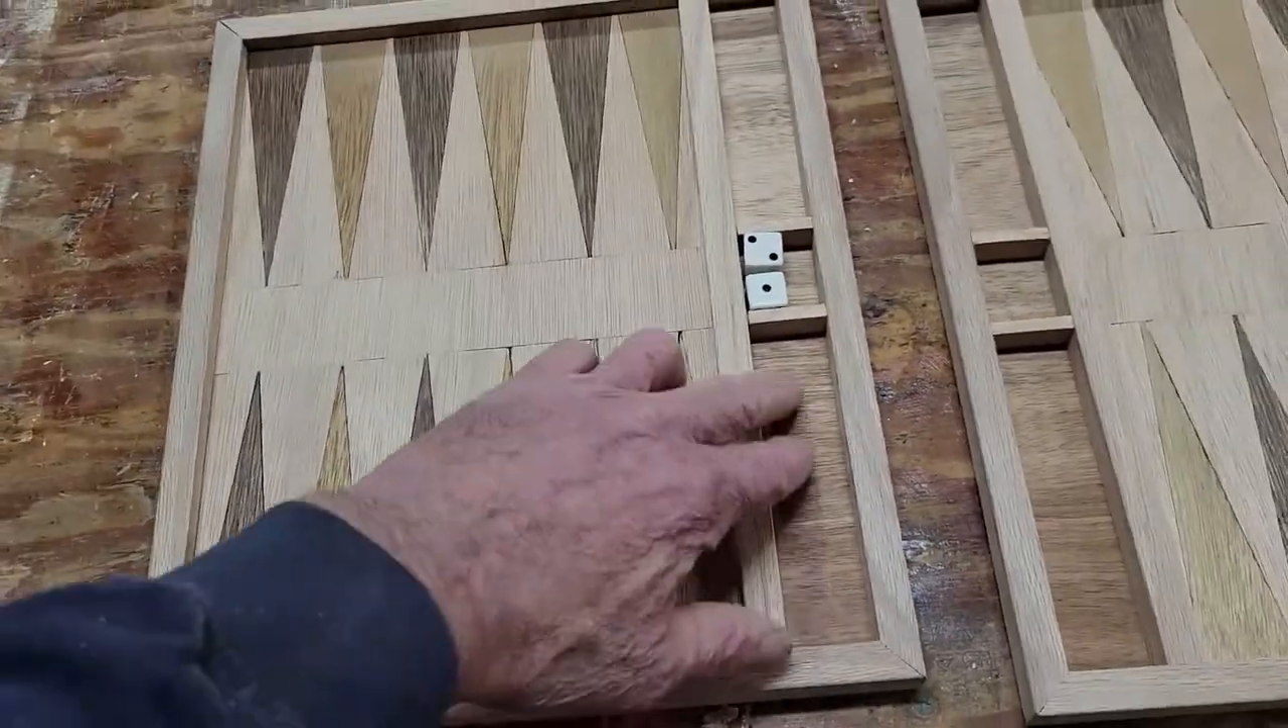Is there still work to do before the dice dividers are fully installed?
No.